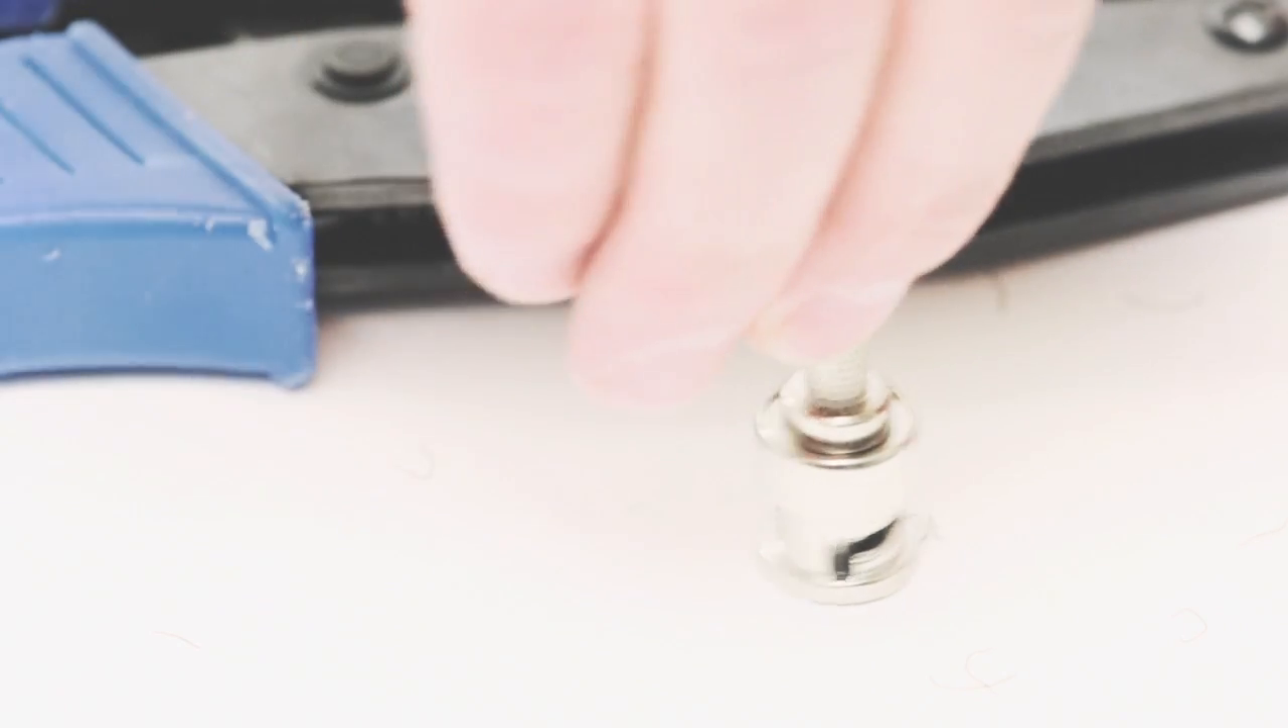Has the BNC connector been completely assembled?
No.